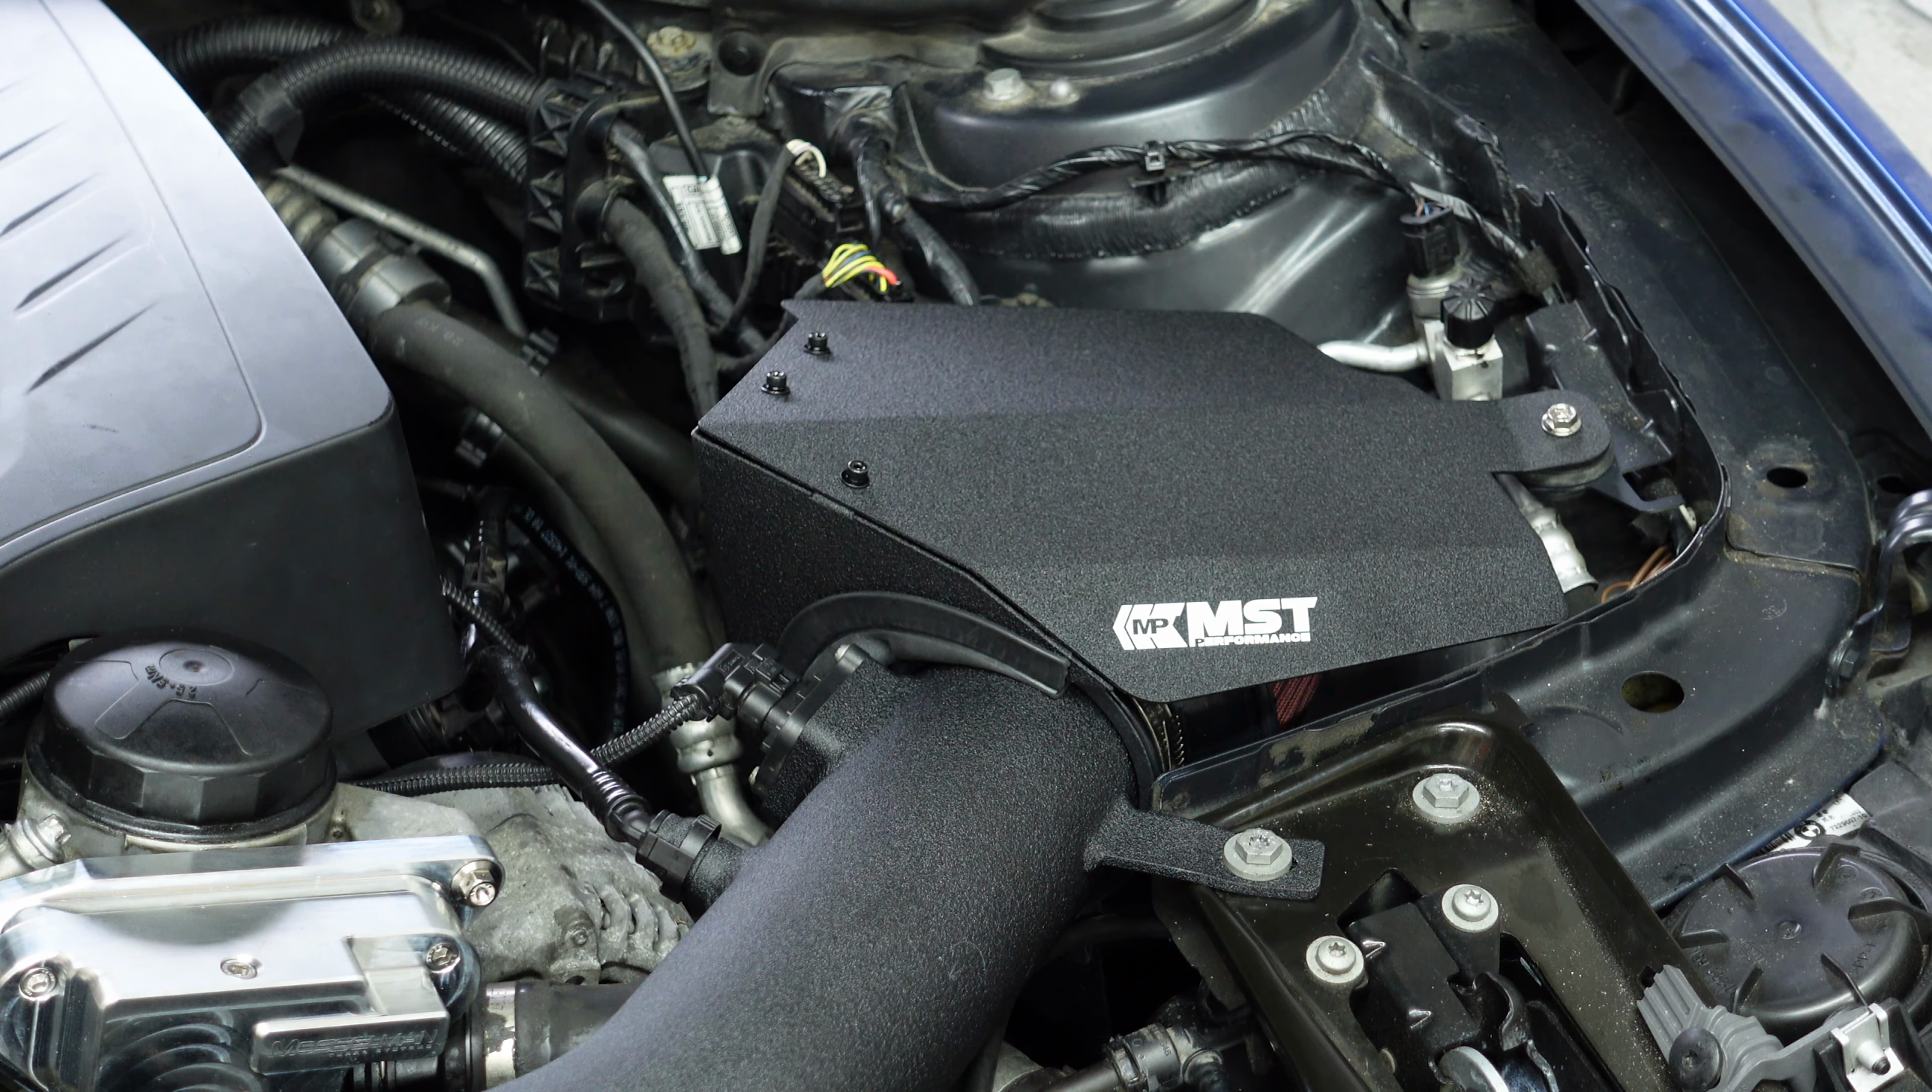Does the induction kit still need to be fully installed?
No.